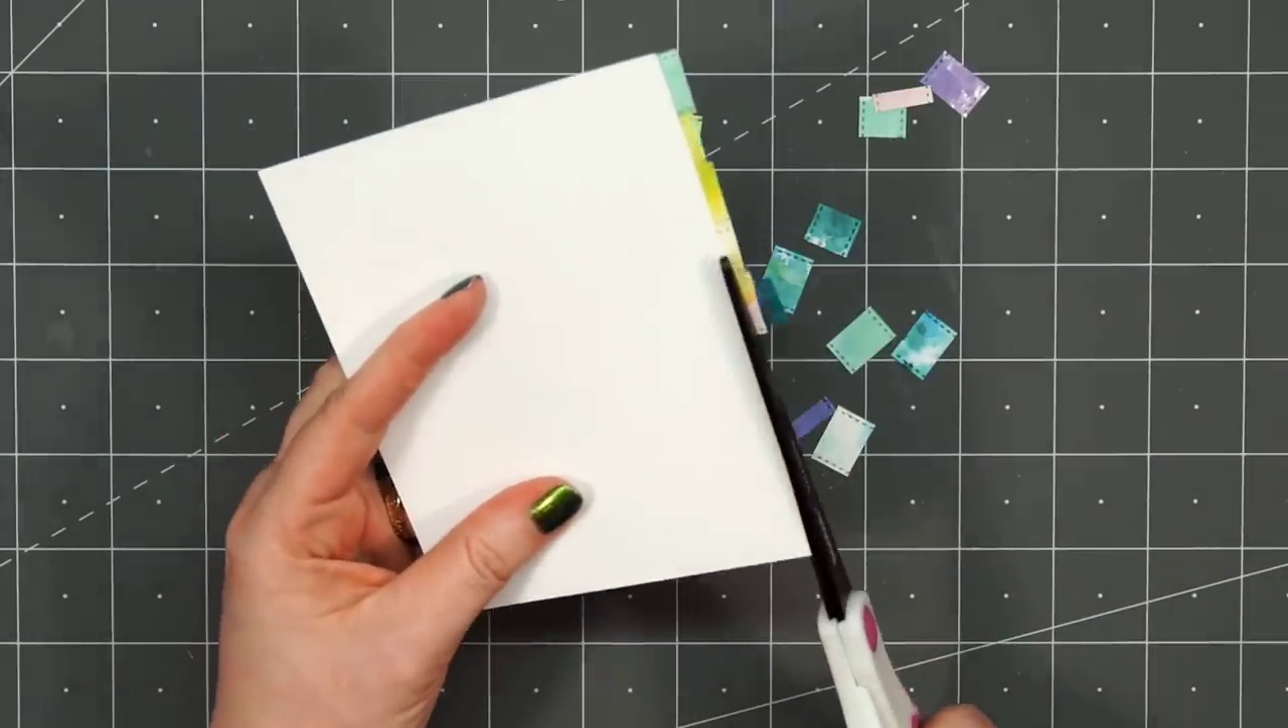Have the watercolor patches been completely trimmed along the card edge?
No.